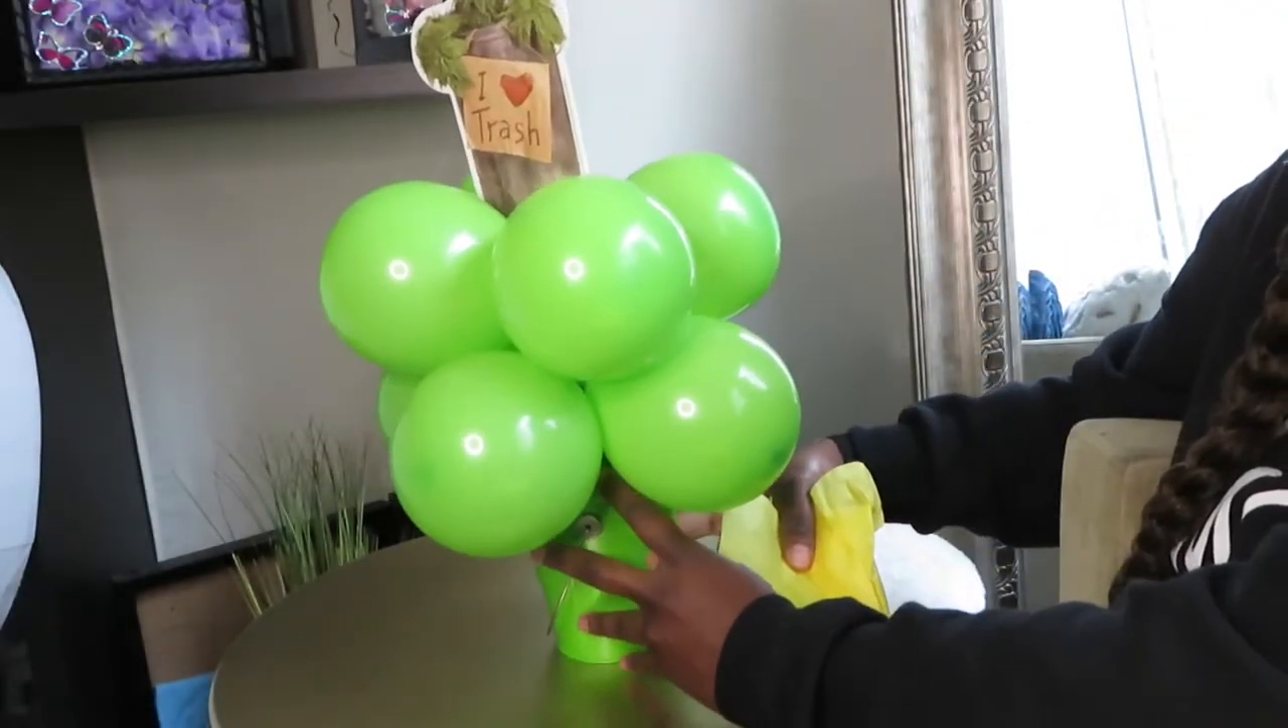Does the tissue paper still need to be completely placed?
Yes.